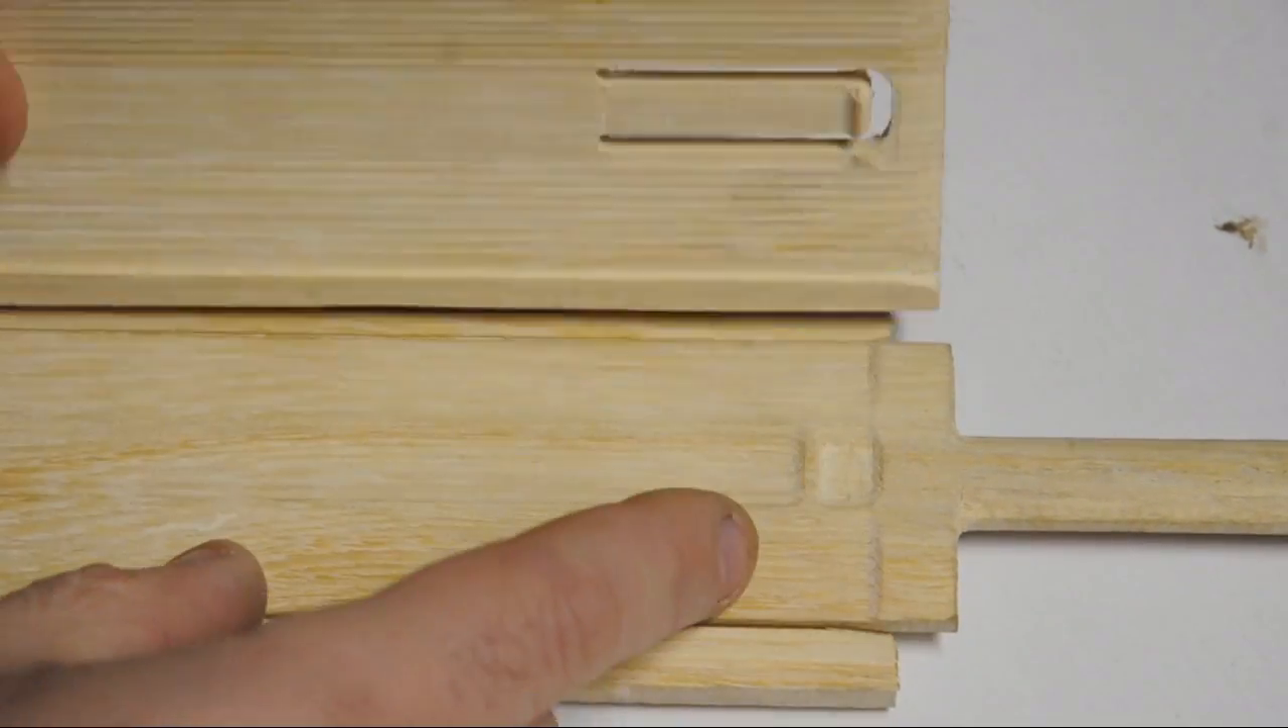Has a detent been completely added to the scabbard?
Yes.